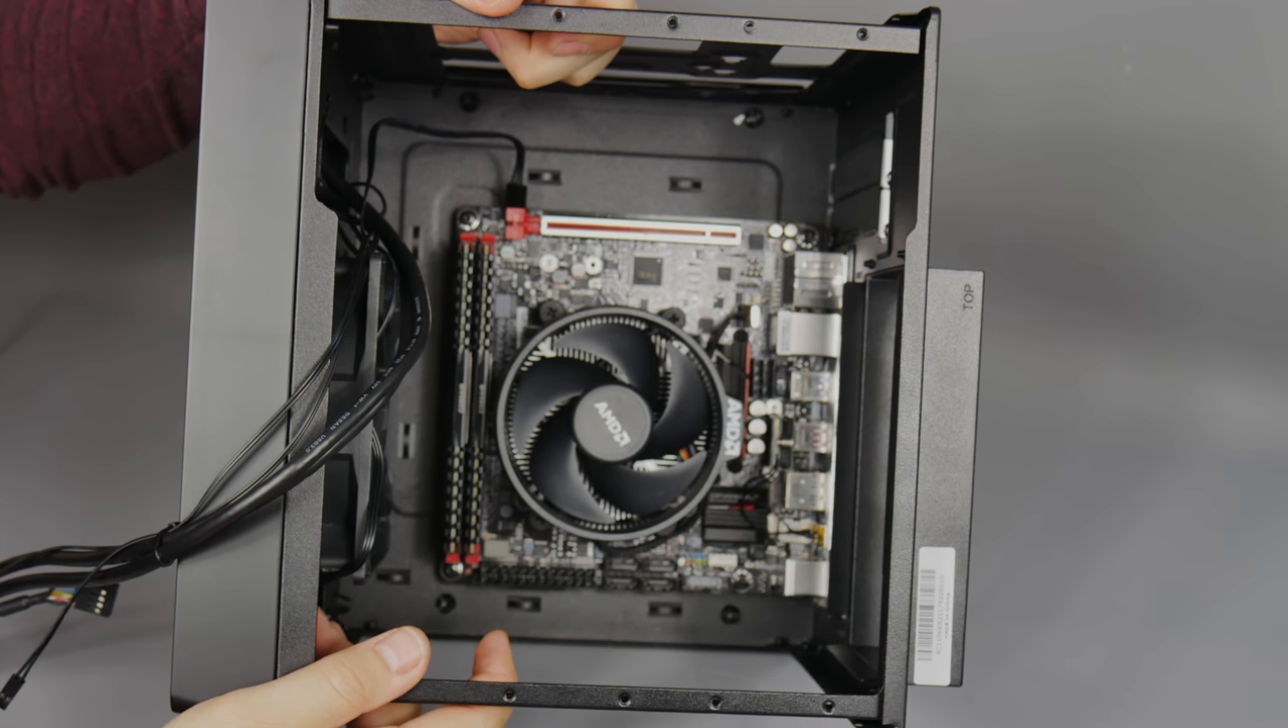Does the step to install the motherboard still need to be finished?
No.